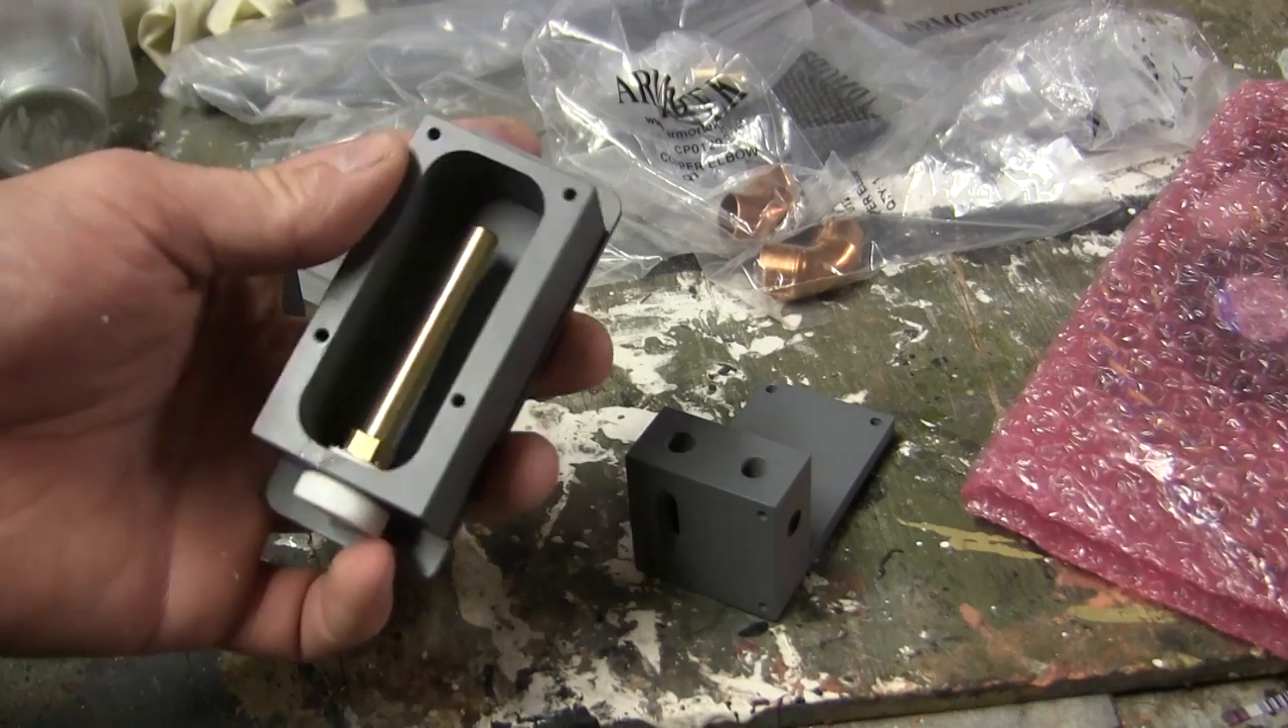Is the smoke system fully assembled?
No.